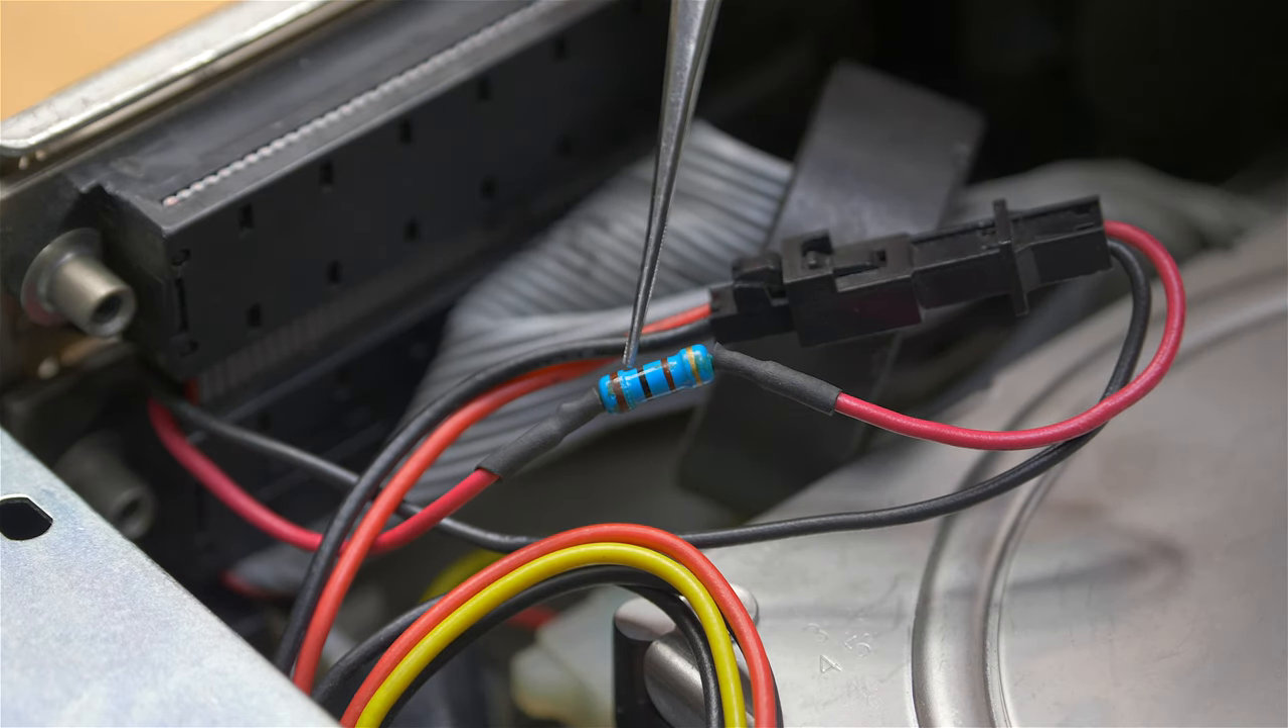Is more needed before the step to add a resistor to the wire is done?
No.